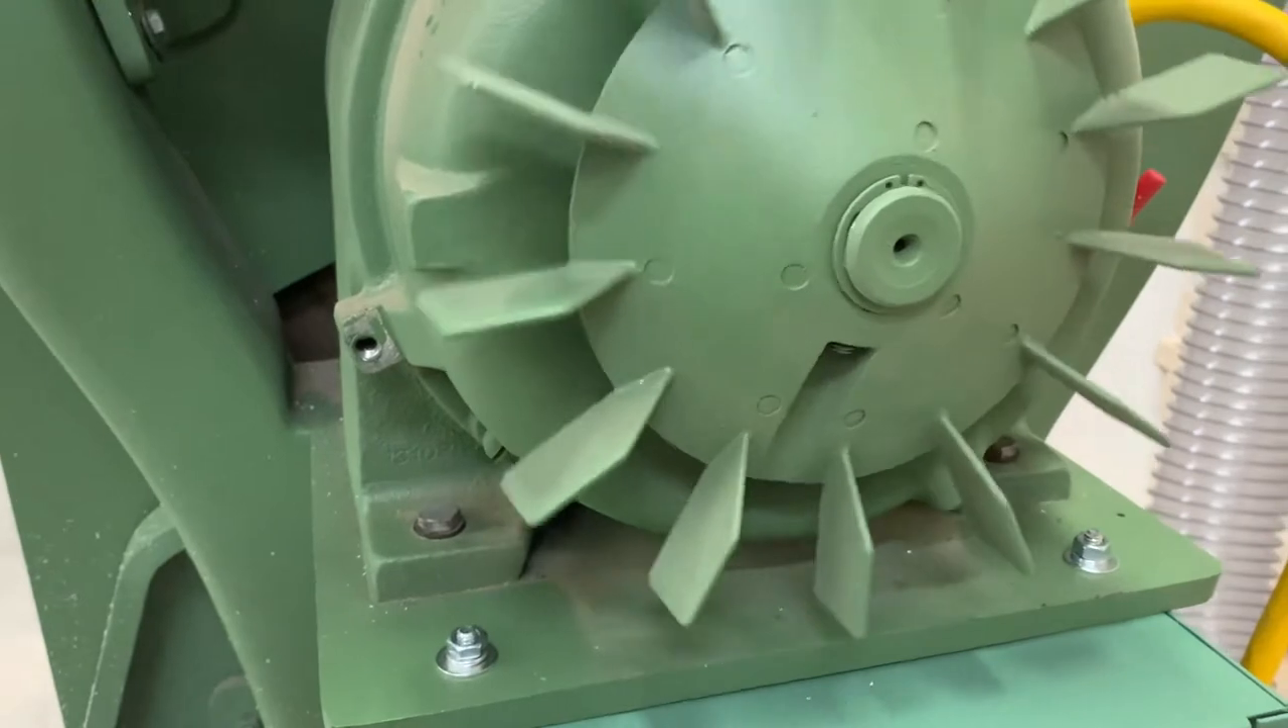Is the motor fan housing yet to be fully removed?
No.